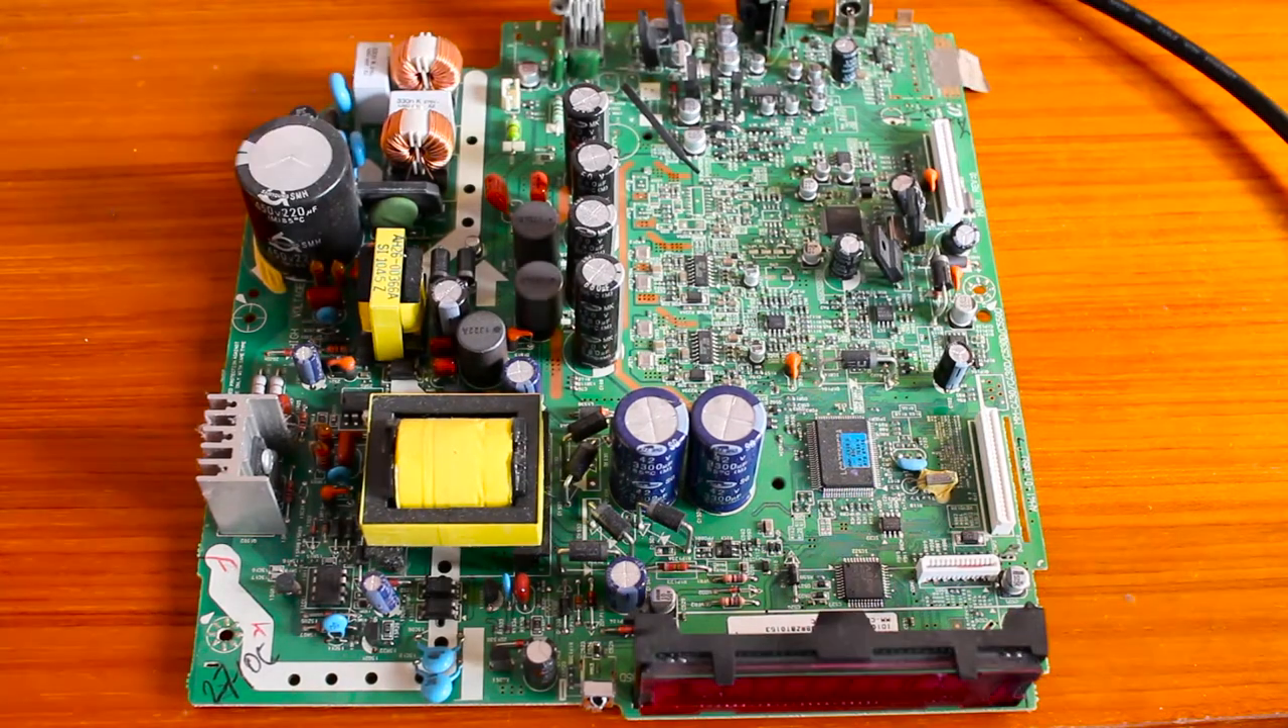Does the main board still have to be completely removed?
No.